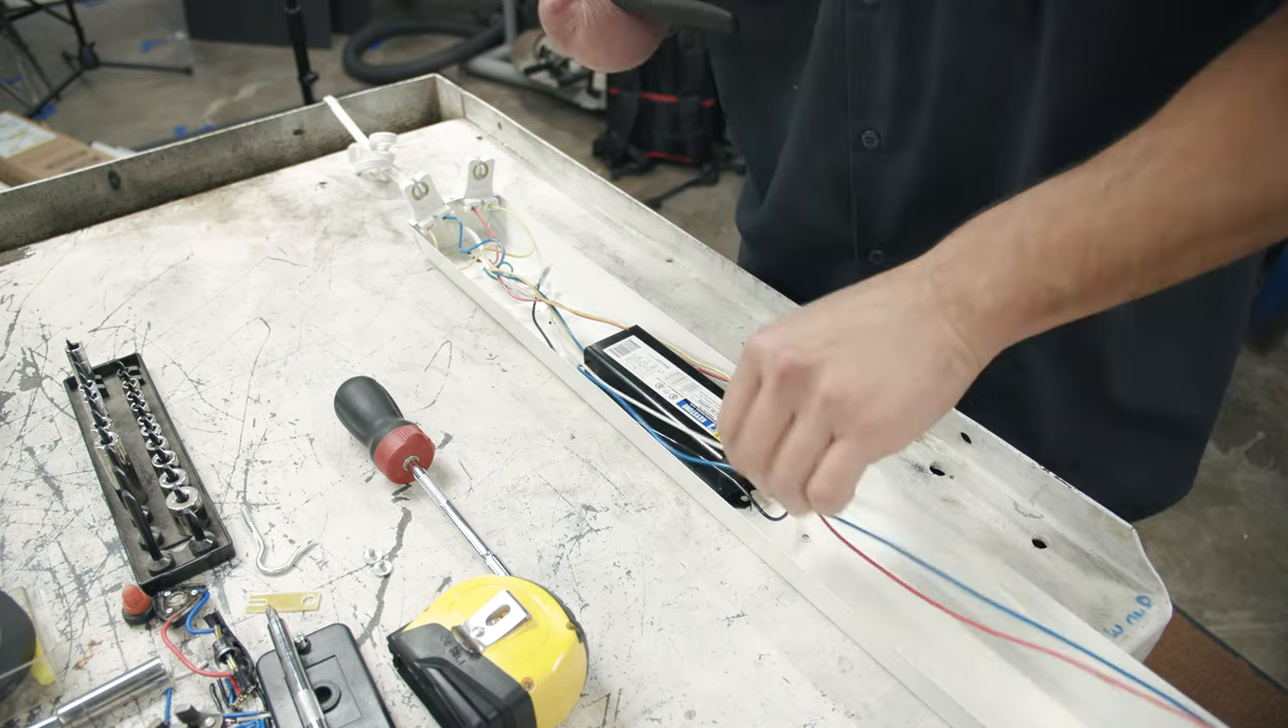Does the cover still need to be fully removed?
No.